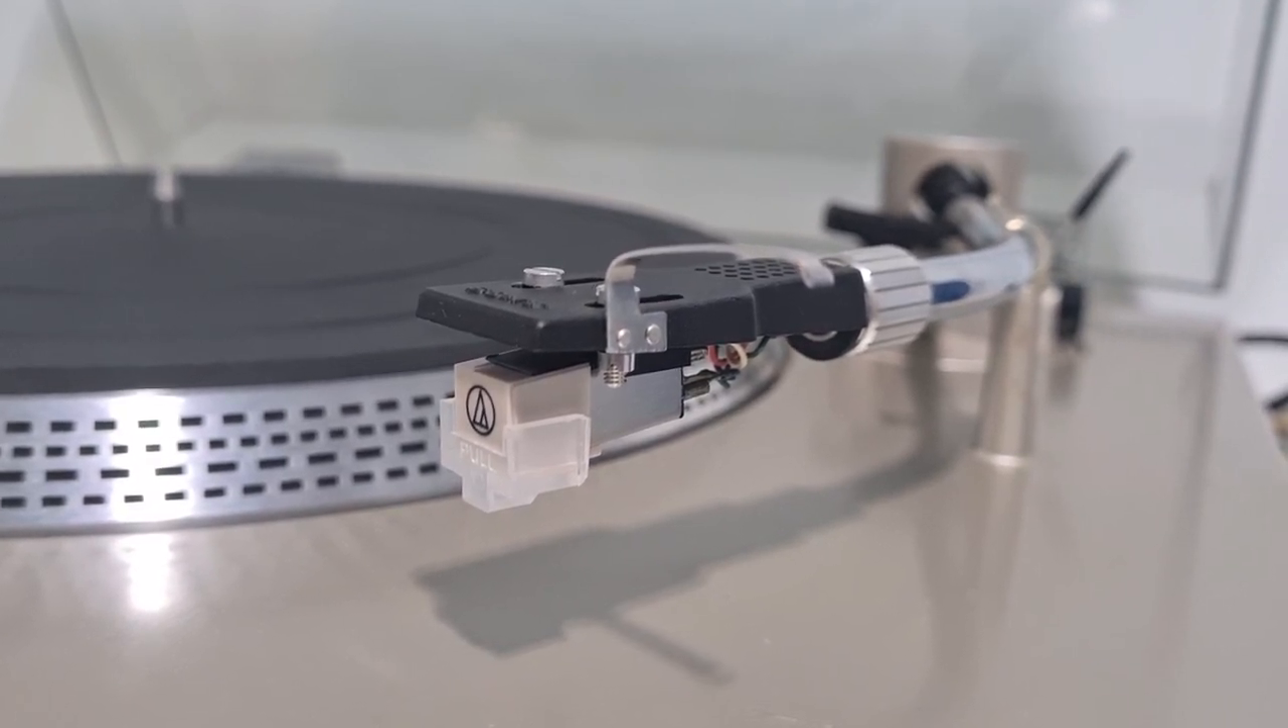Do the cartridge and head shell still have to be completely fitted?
No.